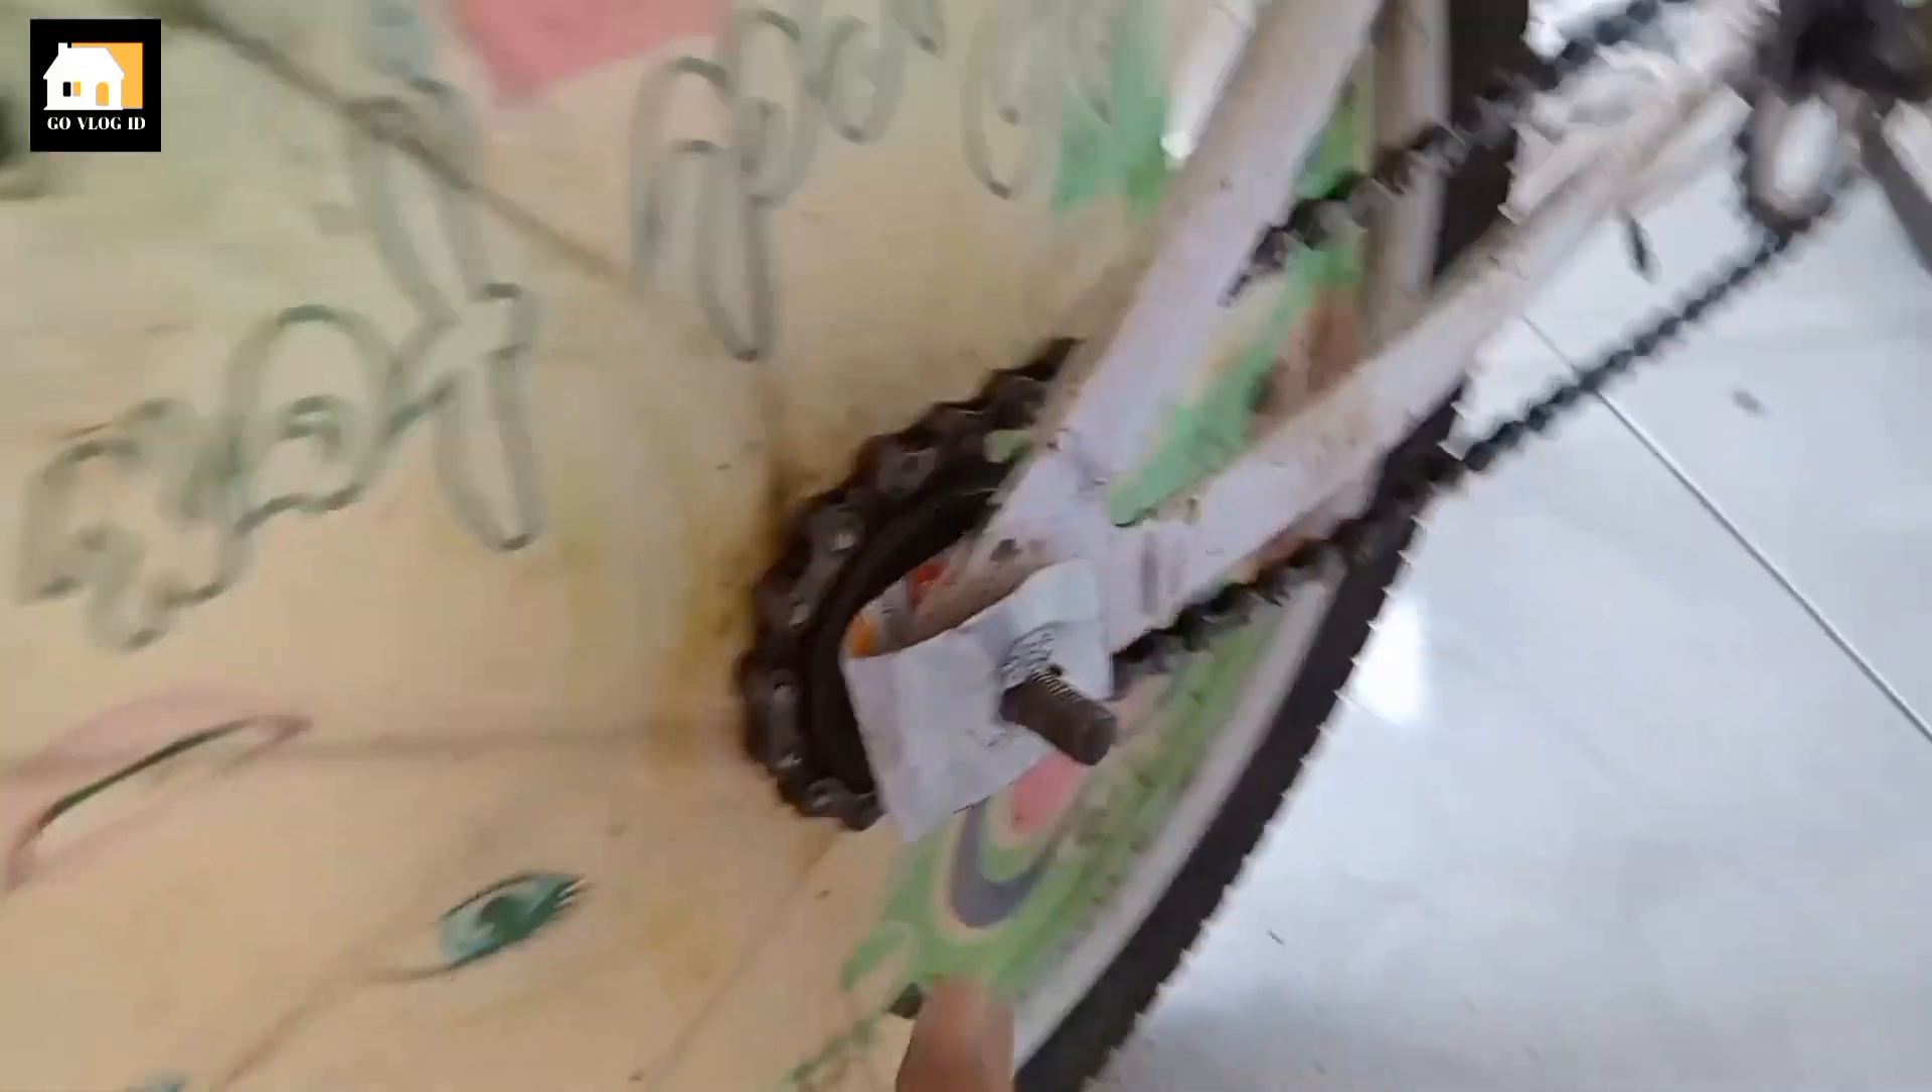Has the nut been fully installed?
No.